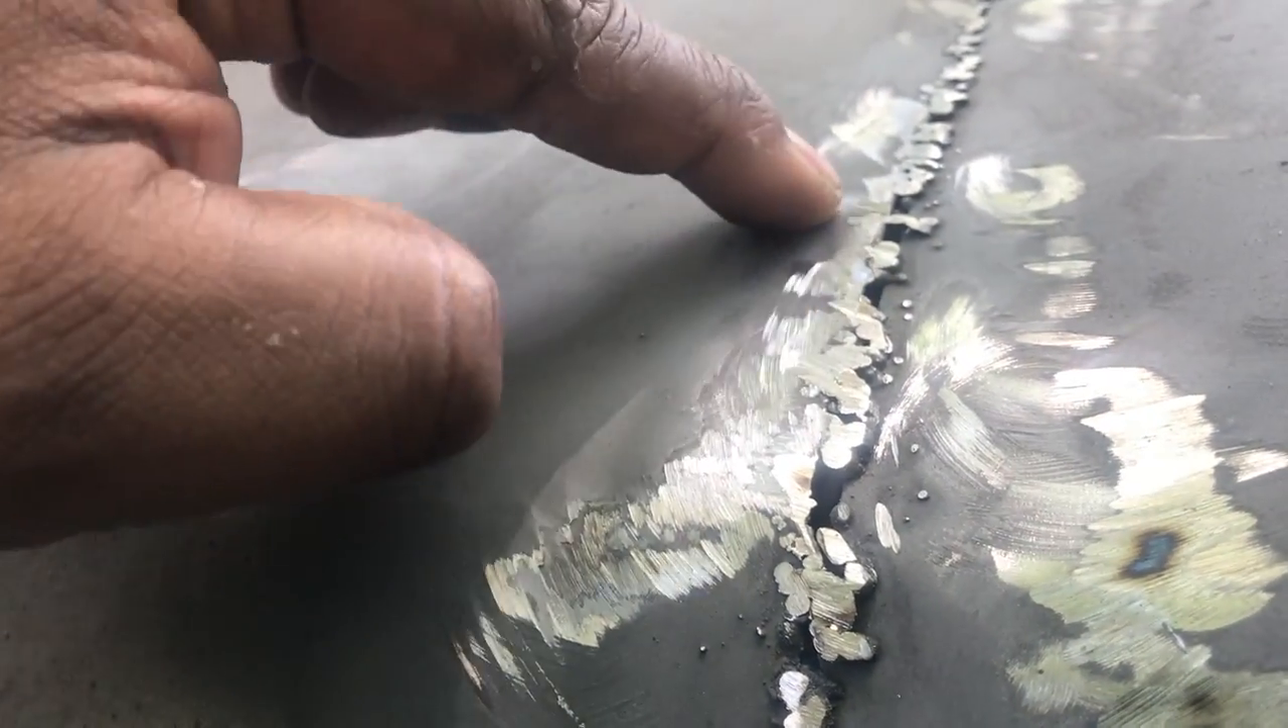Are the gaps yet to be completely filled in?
Yes.